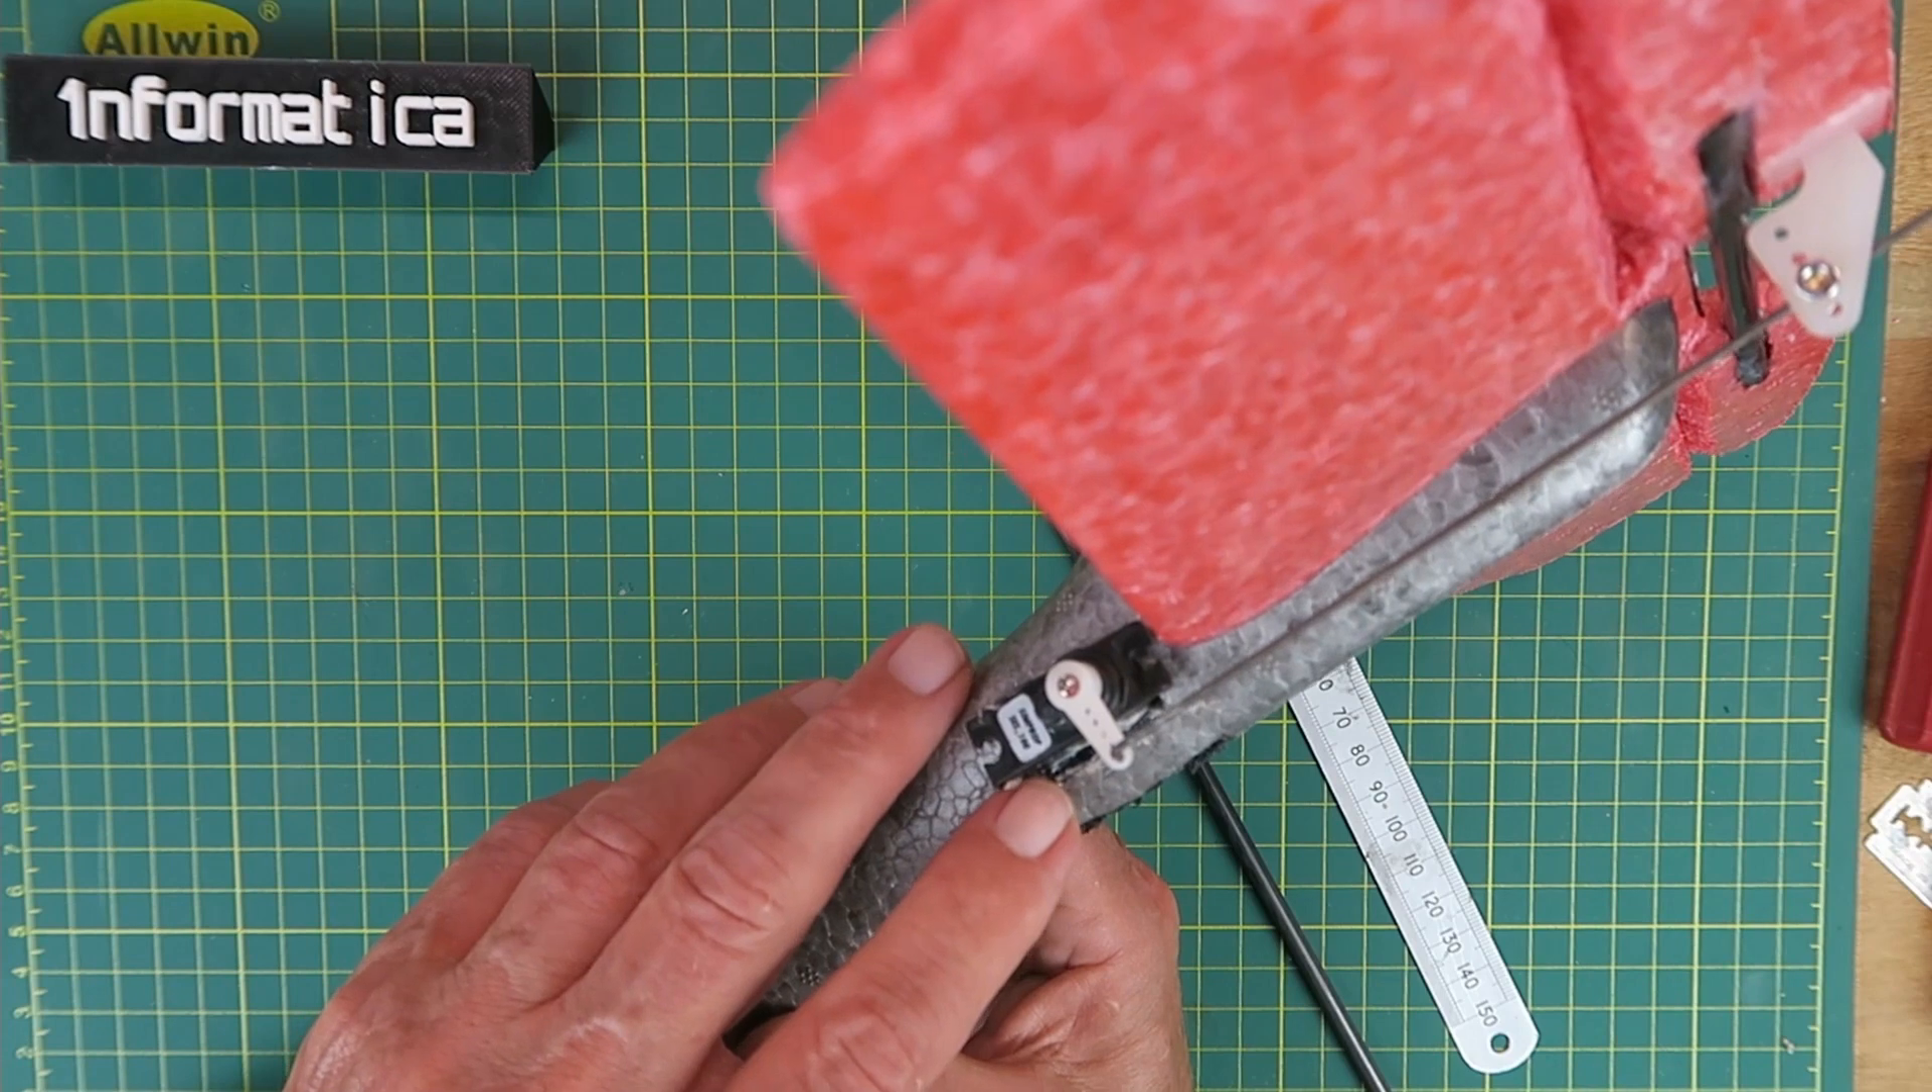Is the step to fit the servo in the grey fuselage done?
Yes.